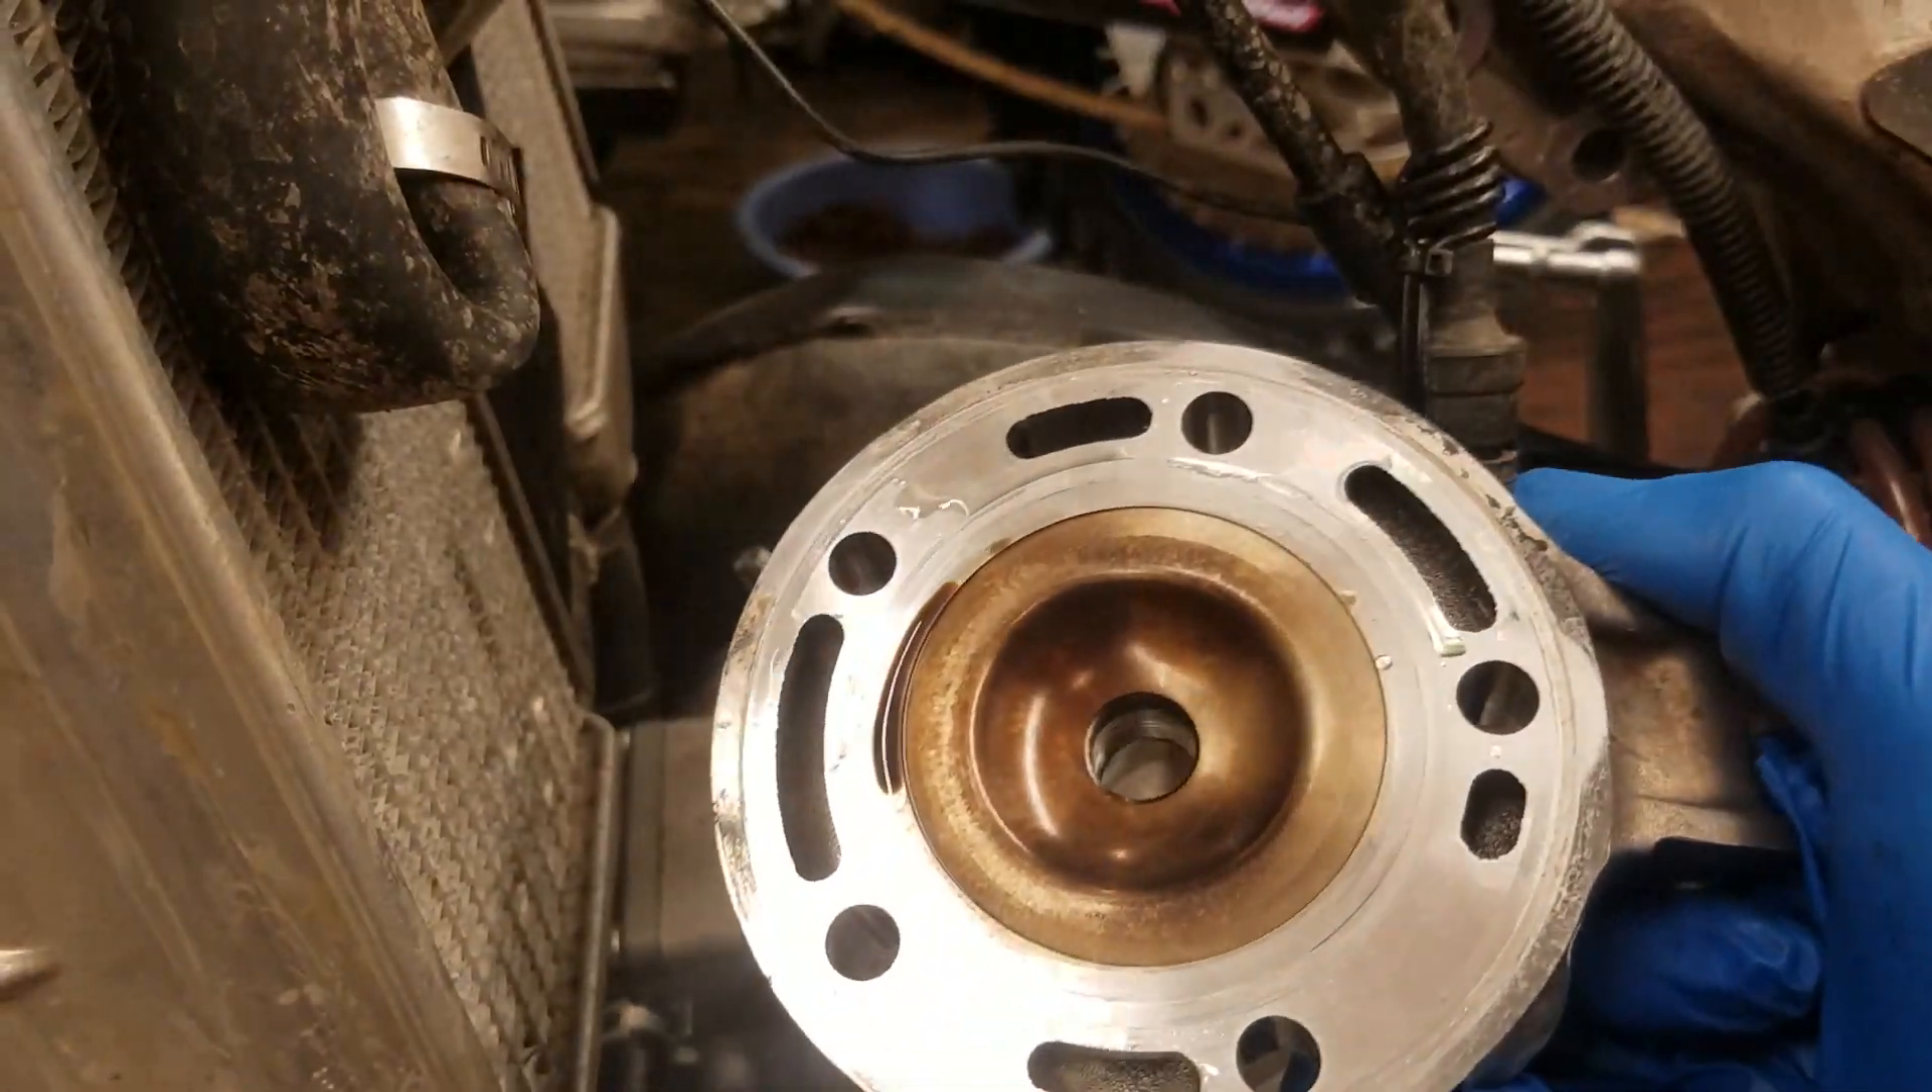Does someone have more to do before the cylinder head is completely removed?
No.